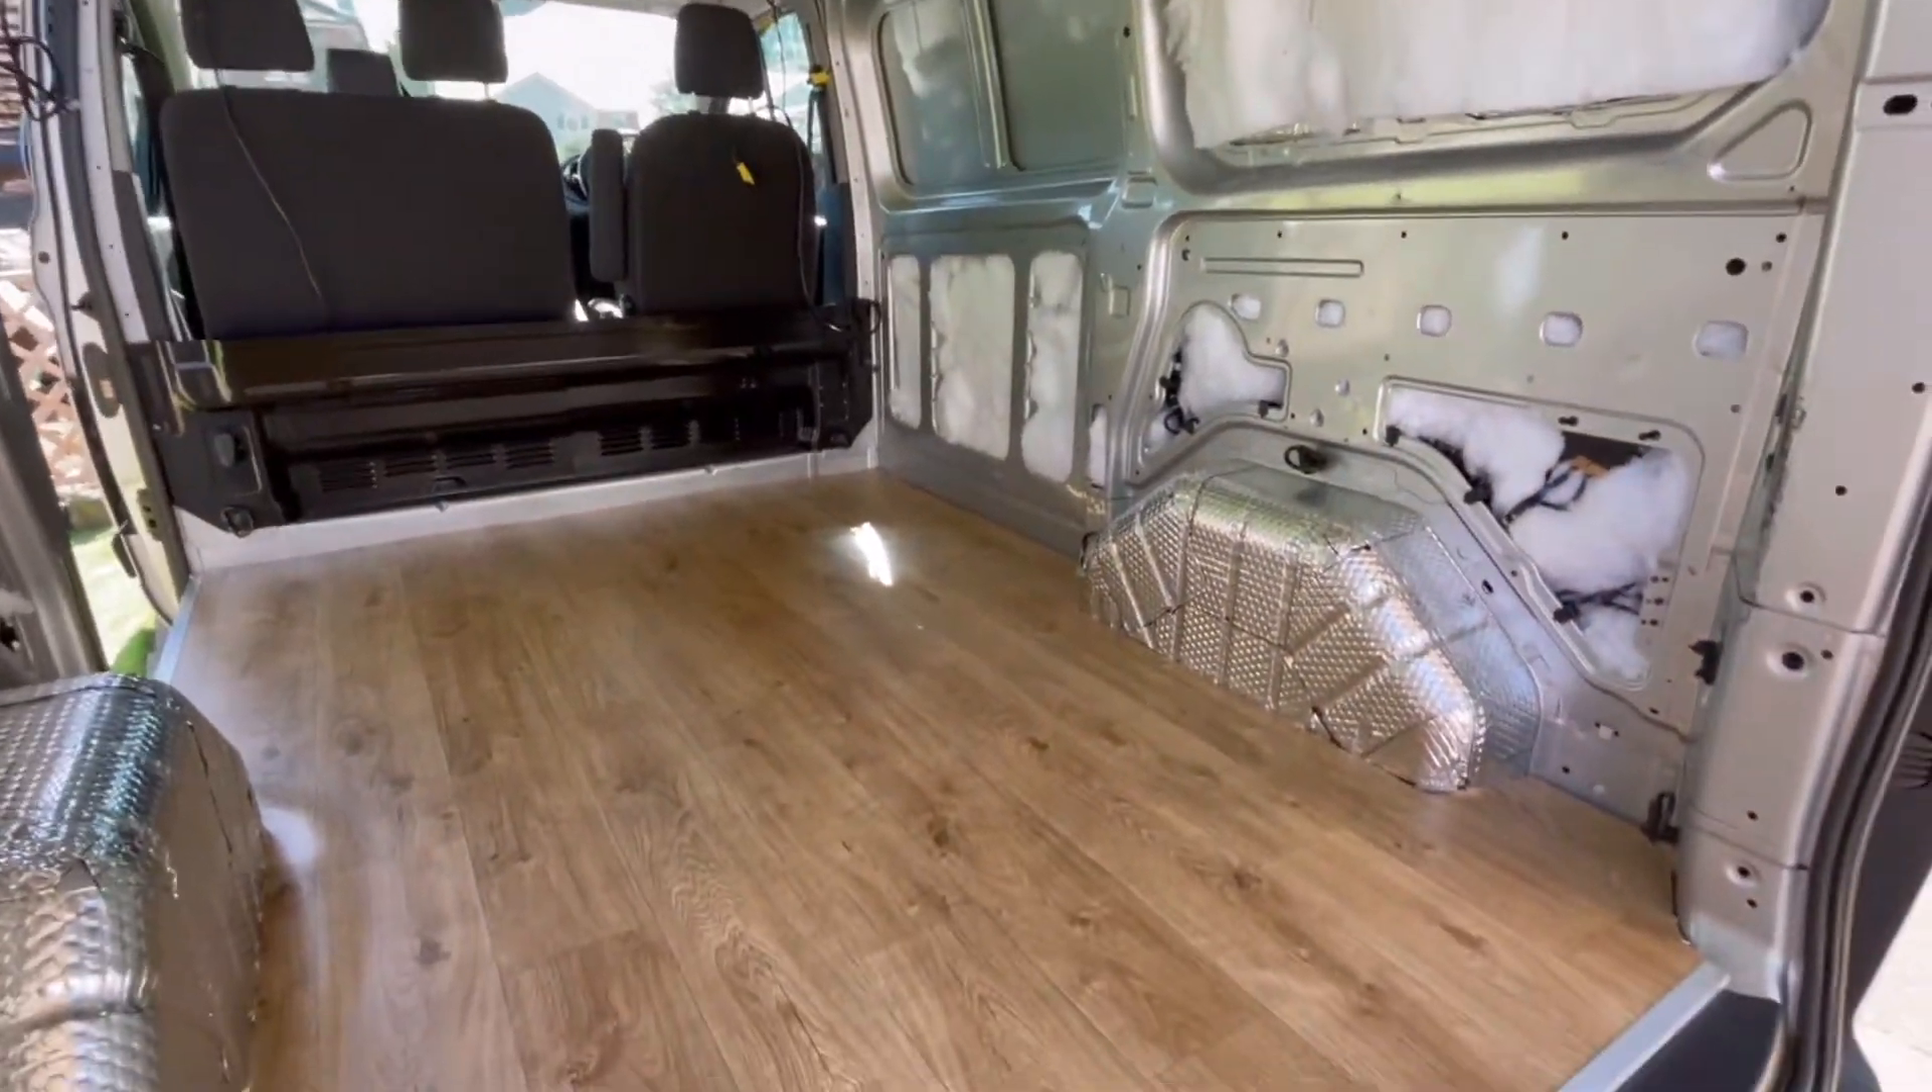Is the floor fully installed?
Yes.